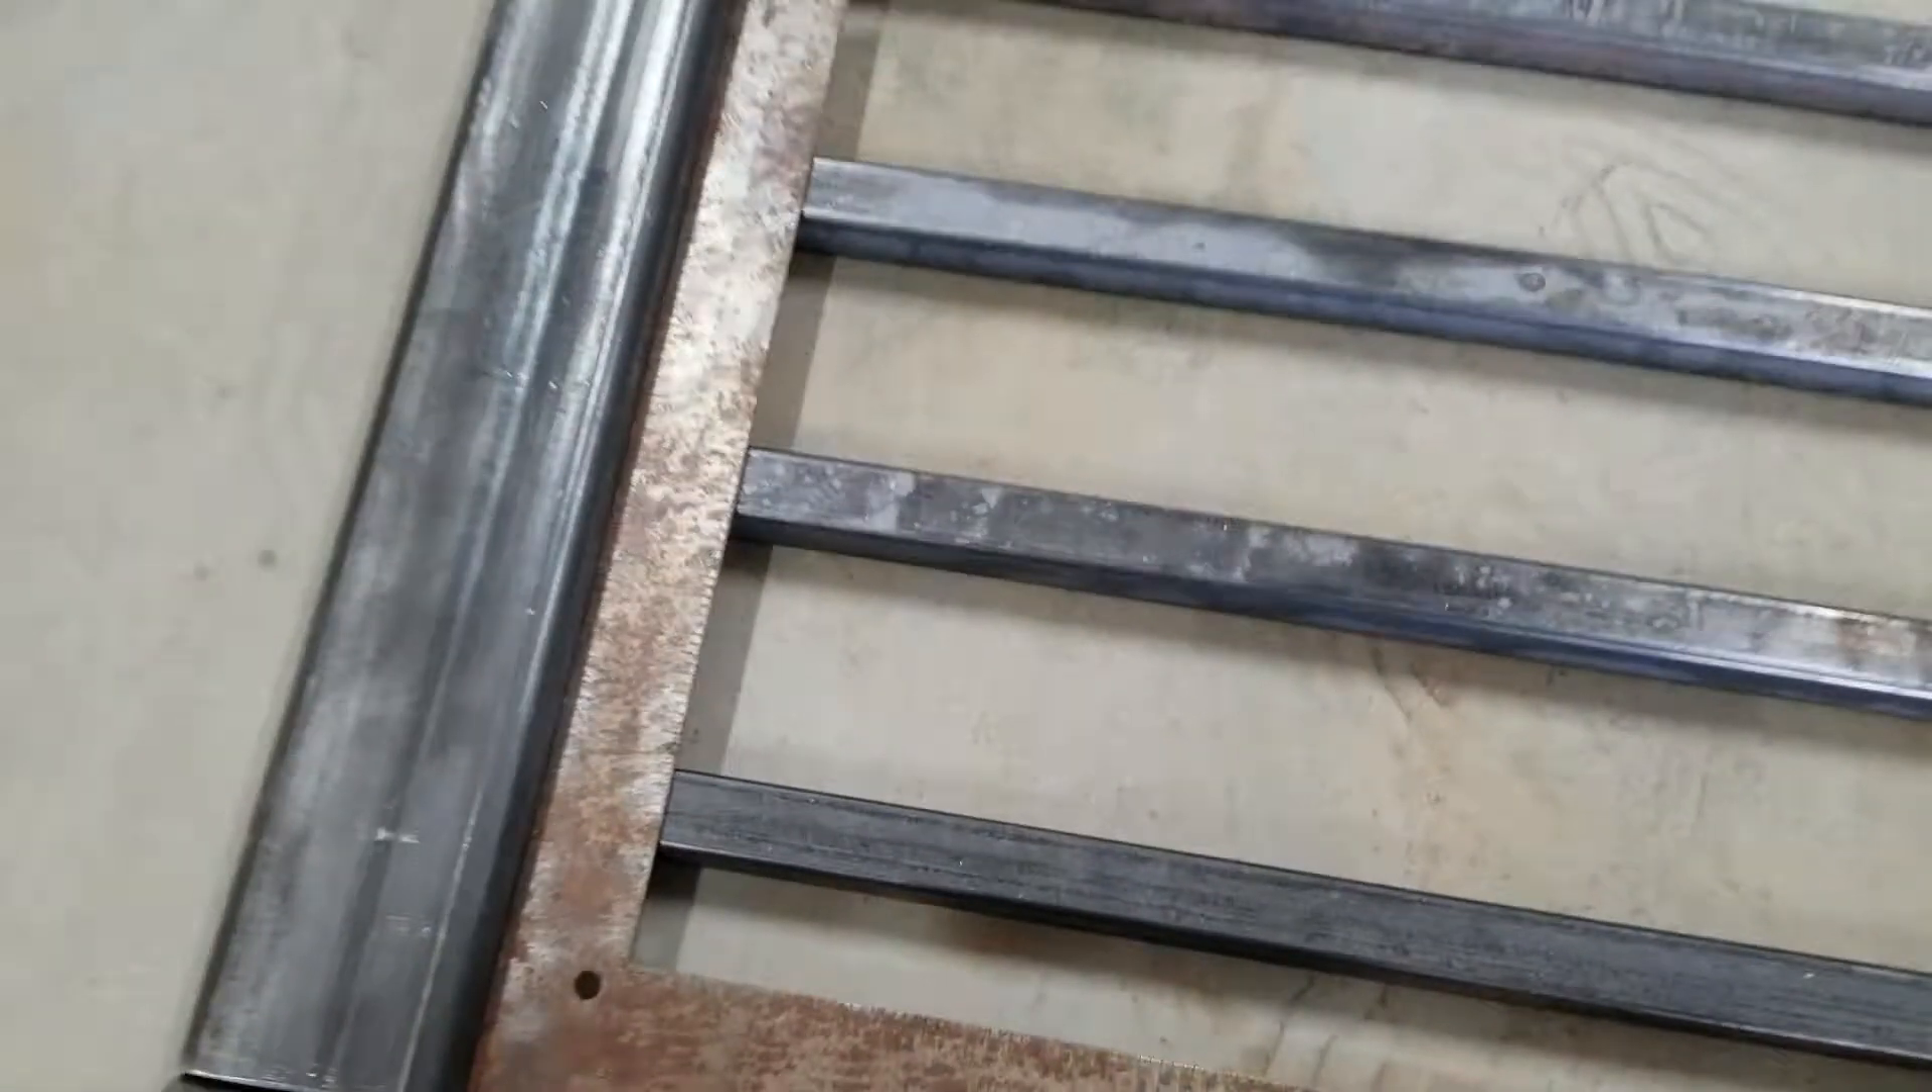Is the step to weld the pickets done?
No.